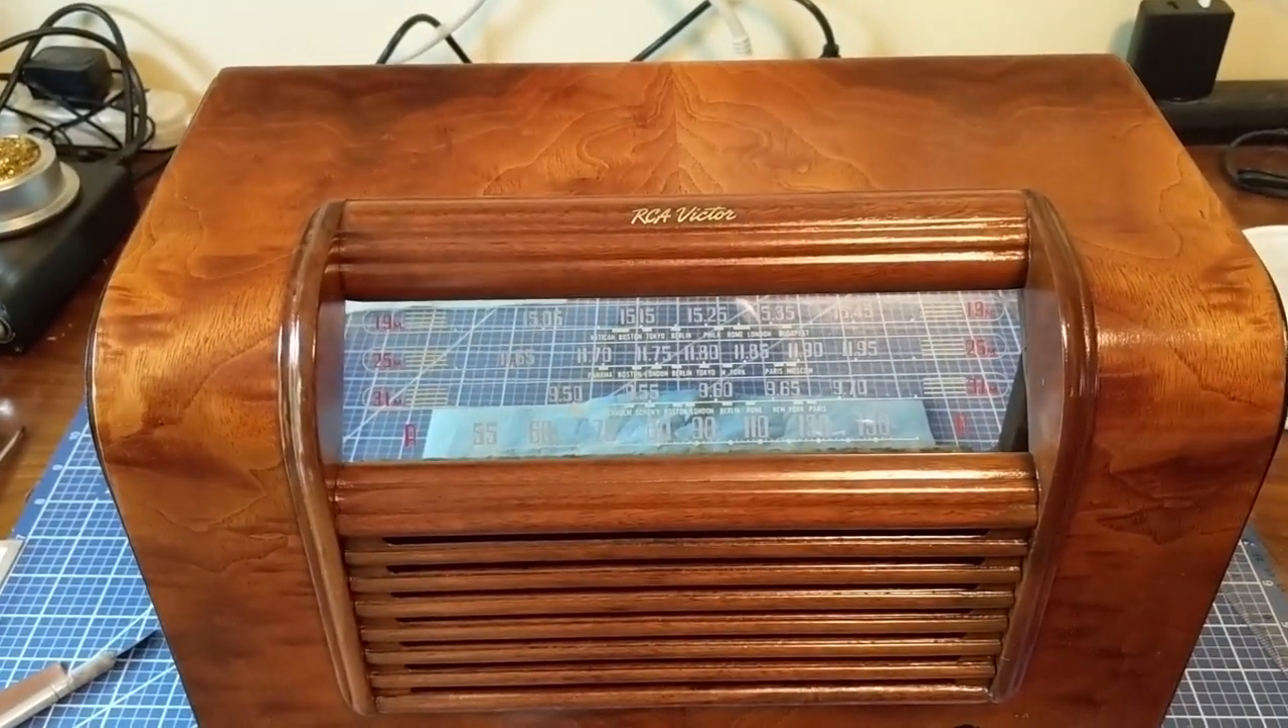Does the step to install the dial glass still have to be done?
No.